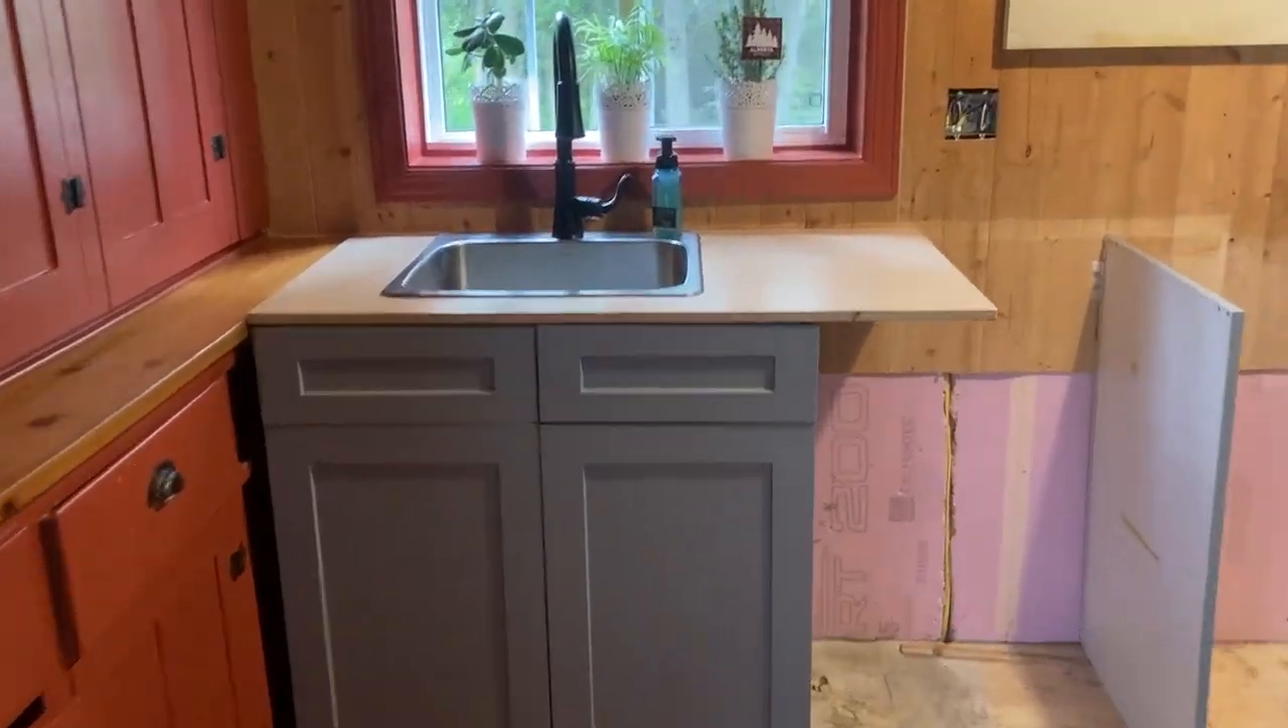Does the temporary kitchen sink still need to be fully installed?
No.